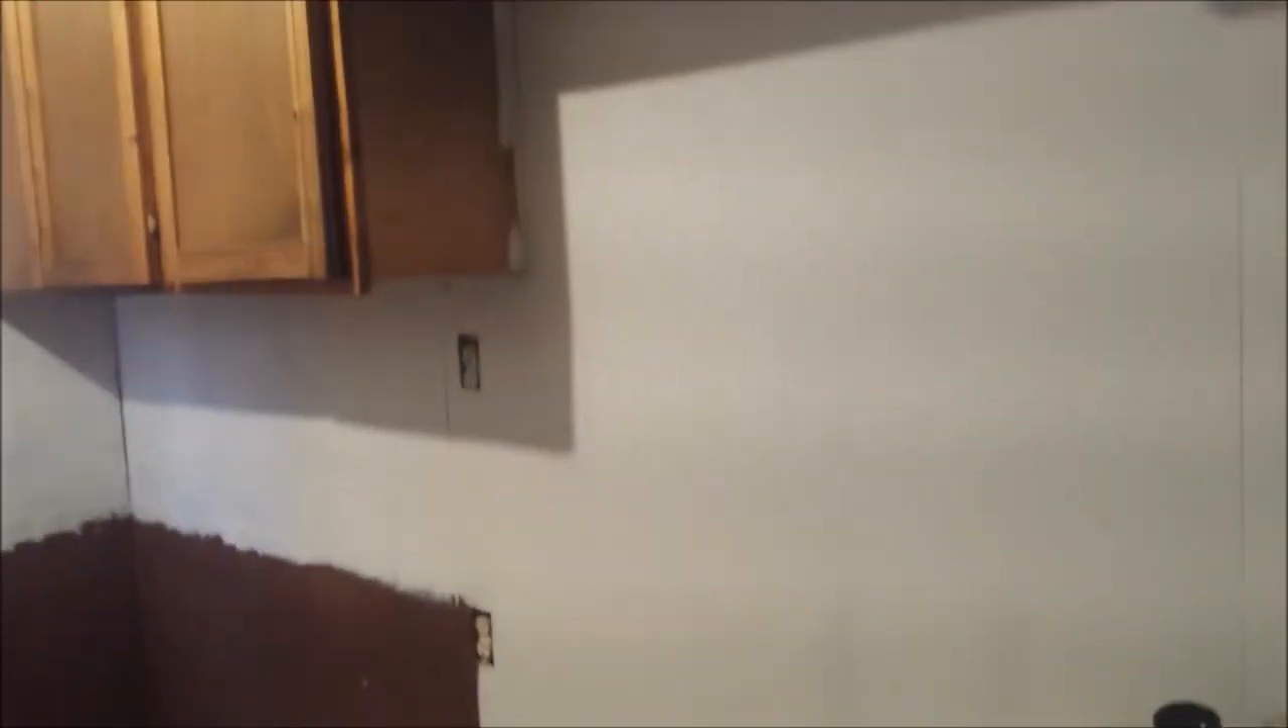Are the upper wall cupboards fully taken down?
No.